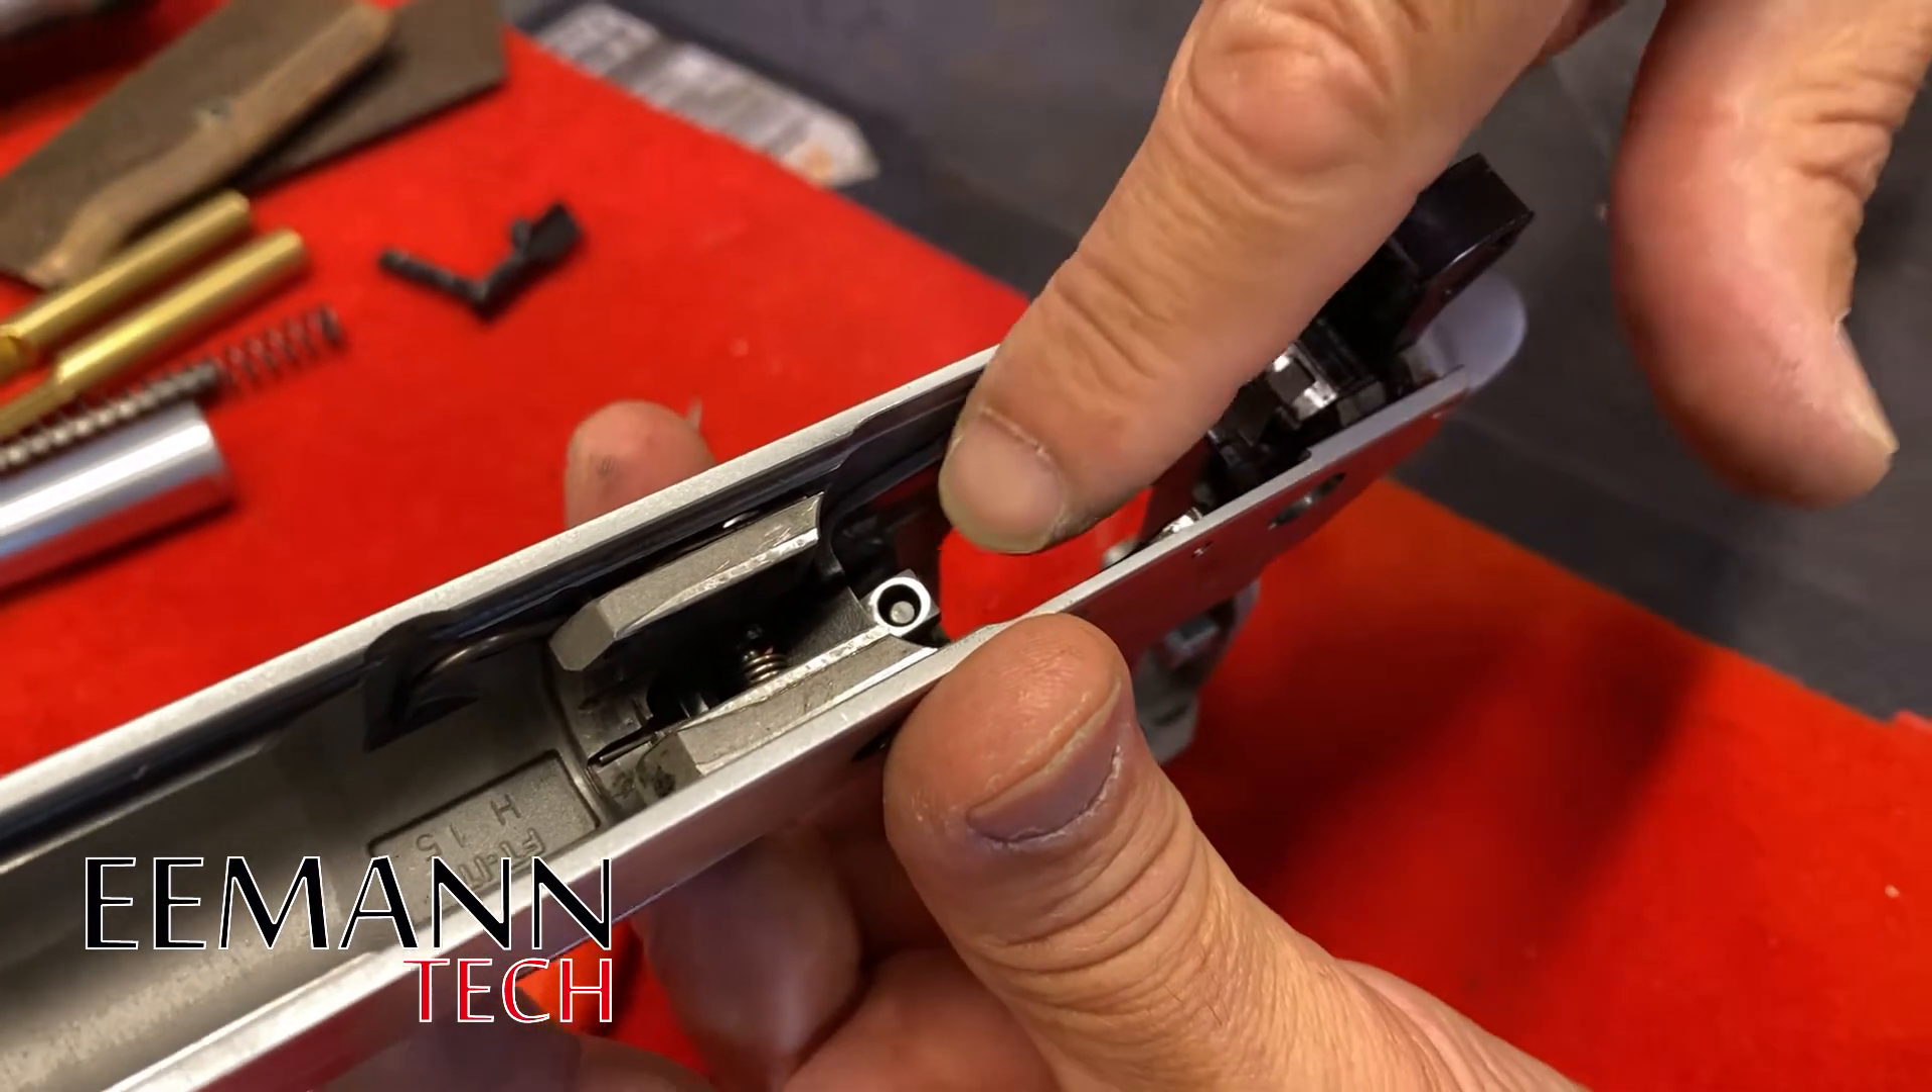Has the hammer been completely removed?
No.